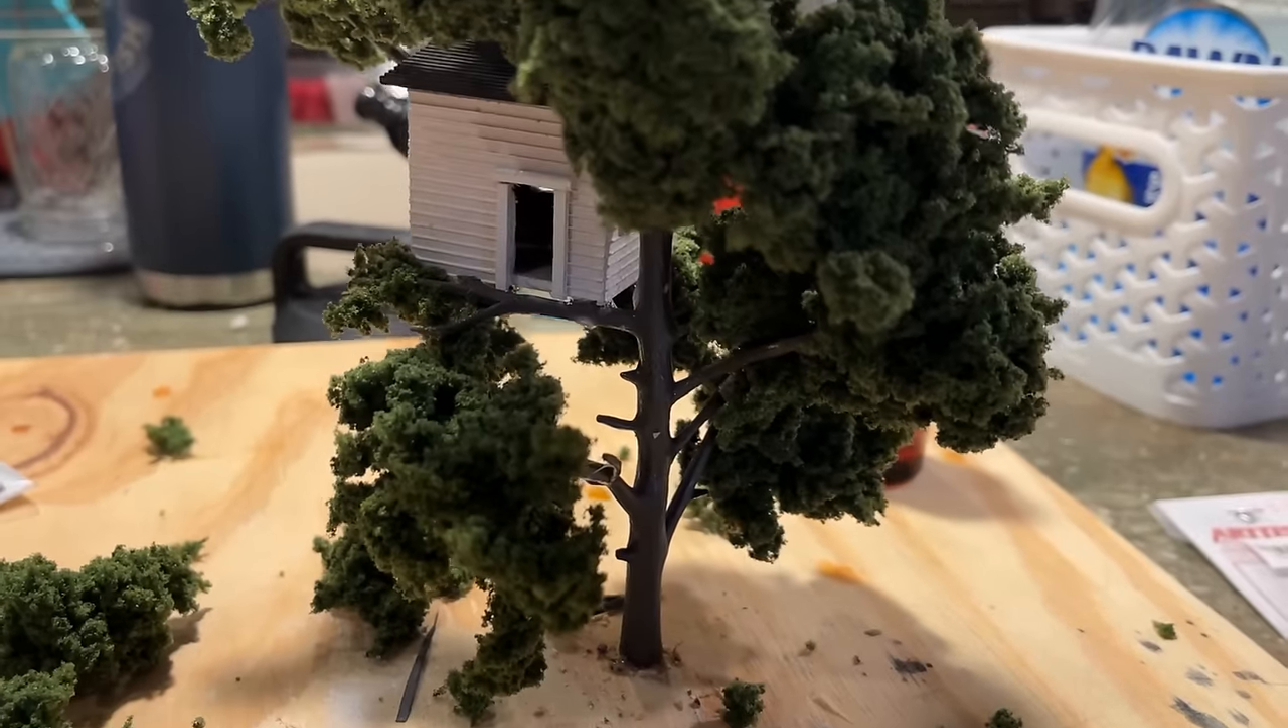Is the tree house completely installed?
Yes.